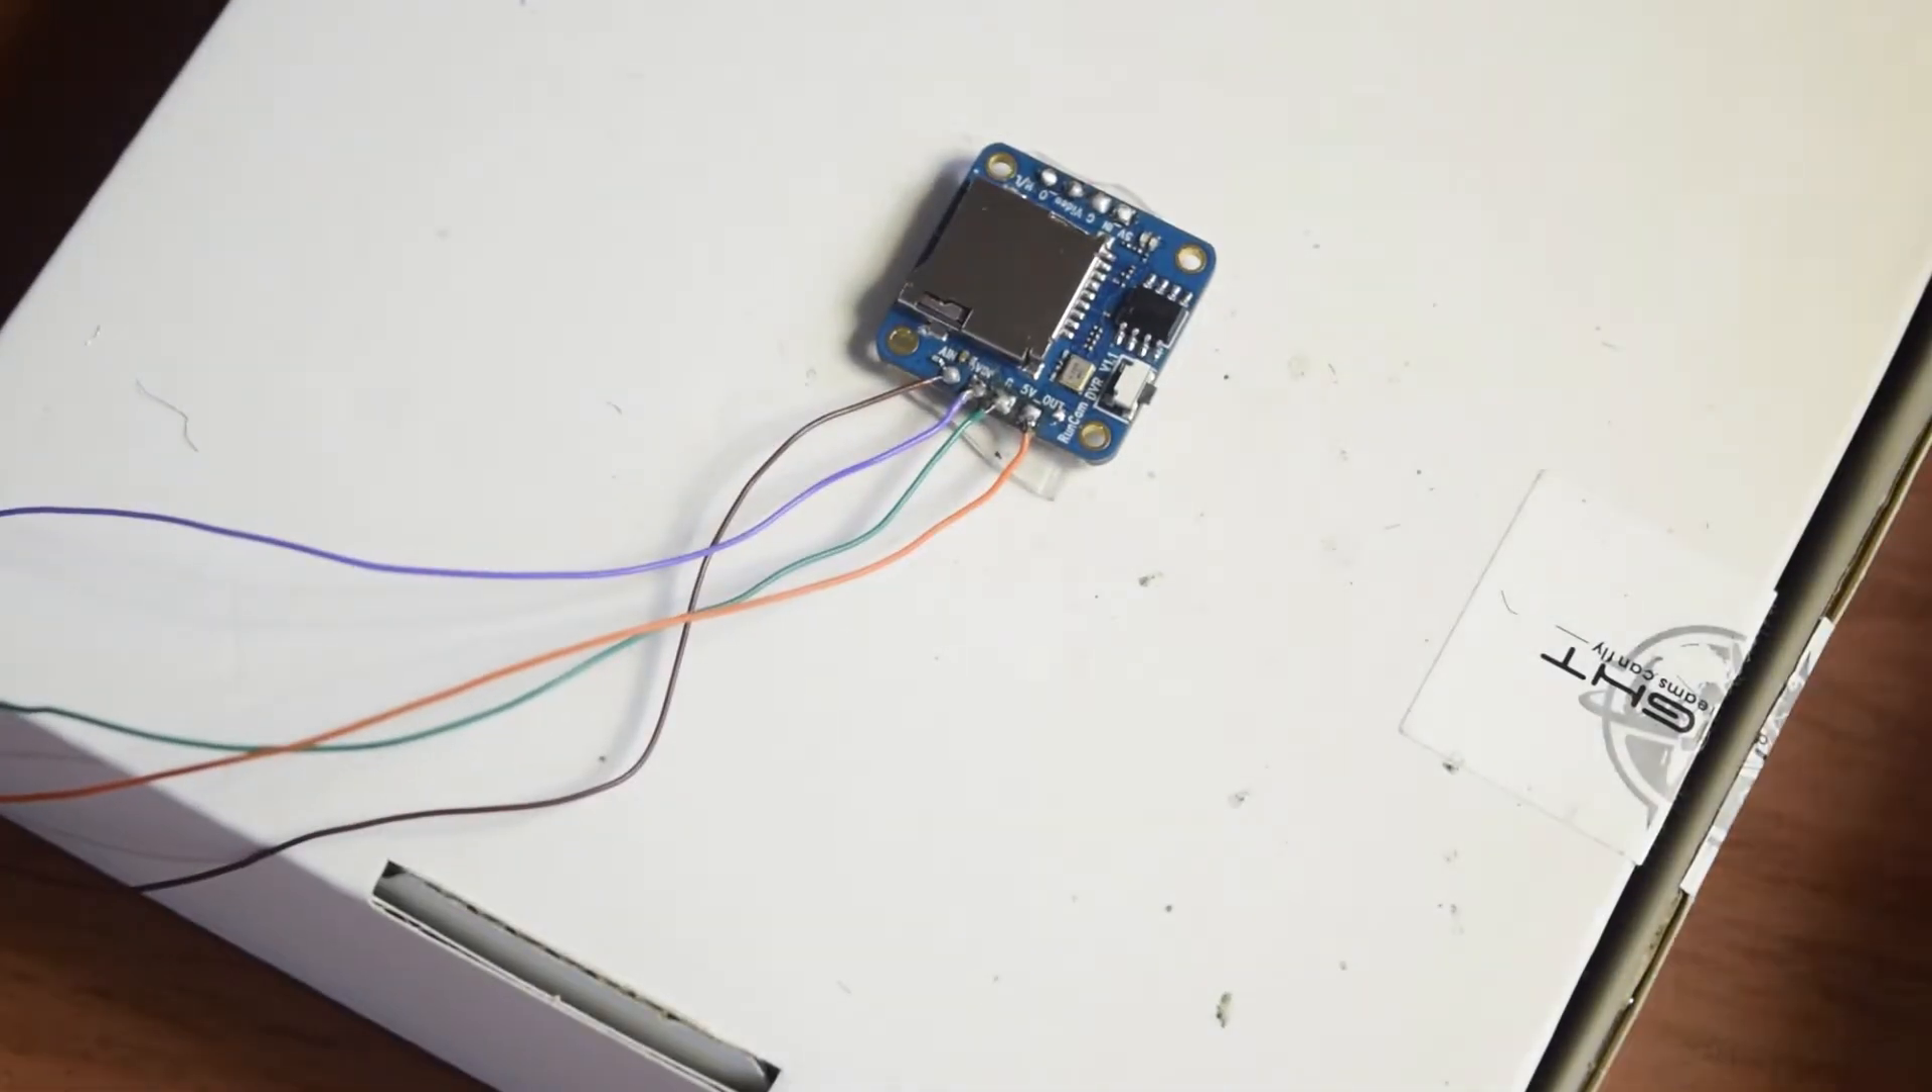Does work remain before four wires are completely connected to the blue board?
No.